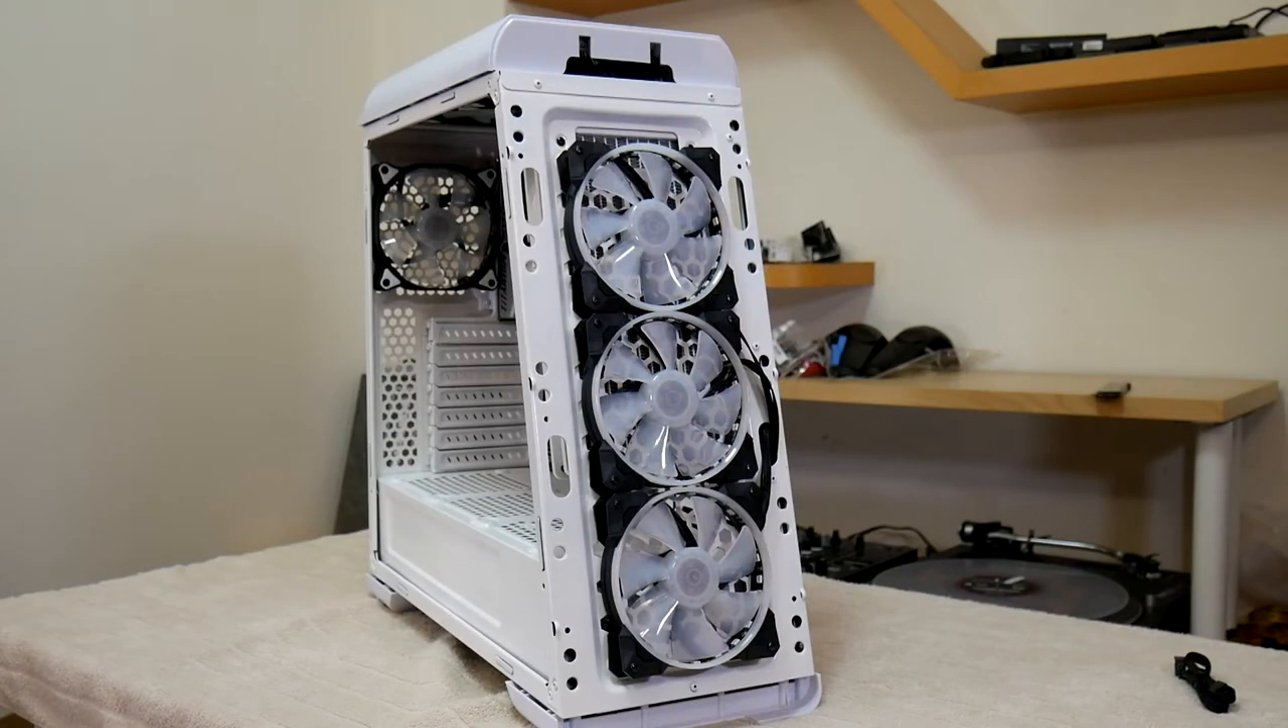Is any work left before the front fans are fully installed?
No.